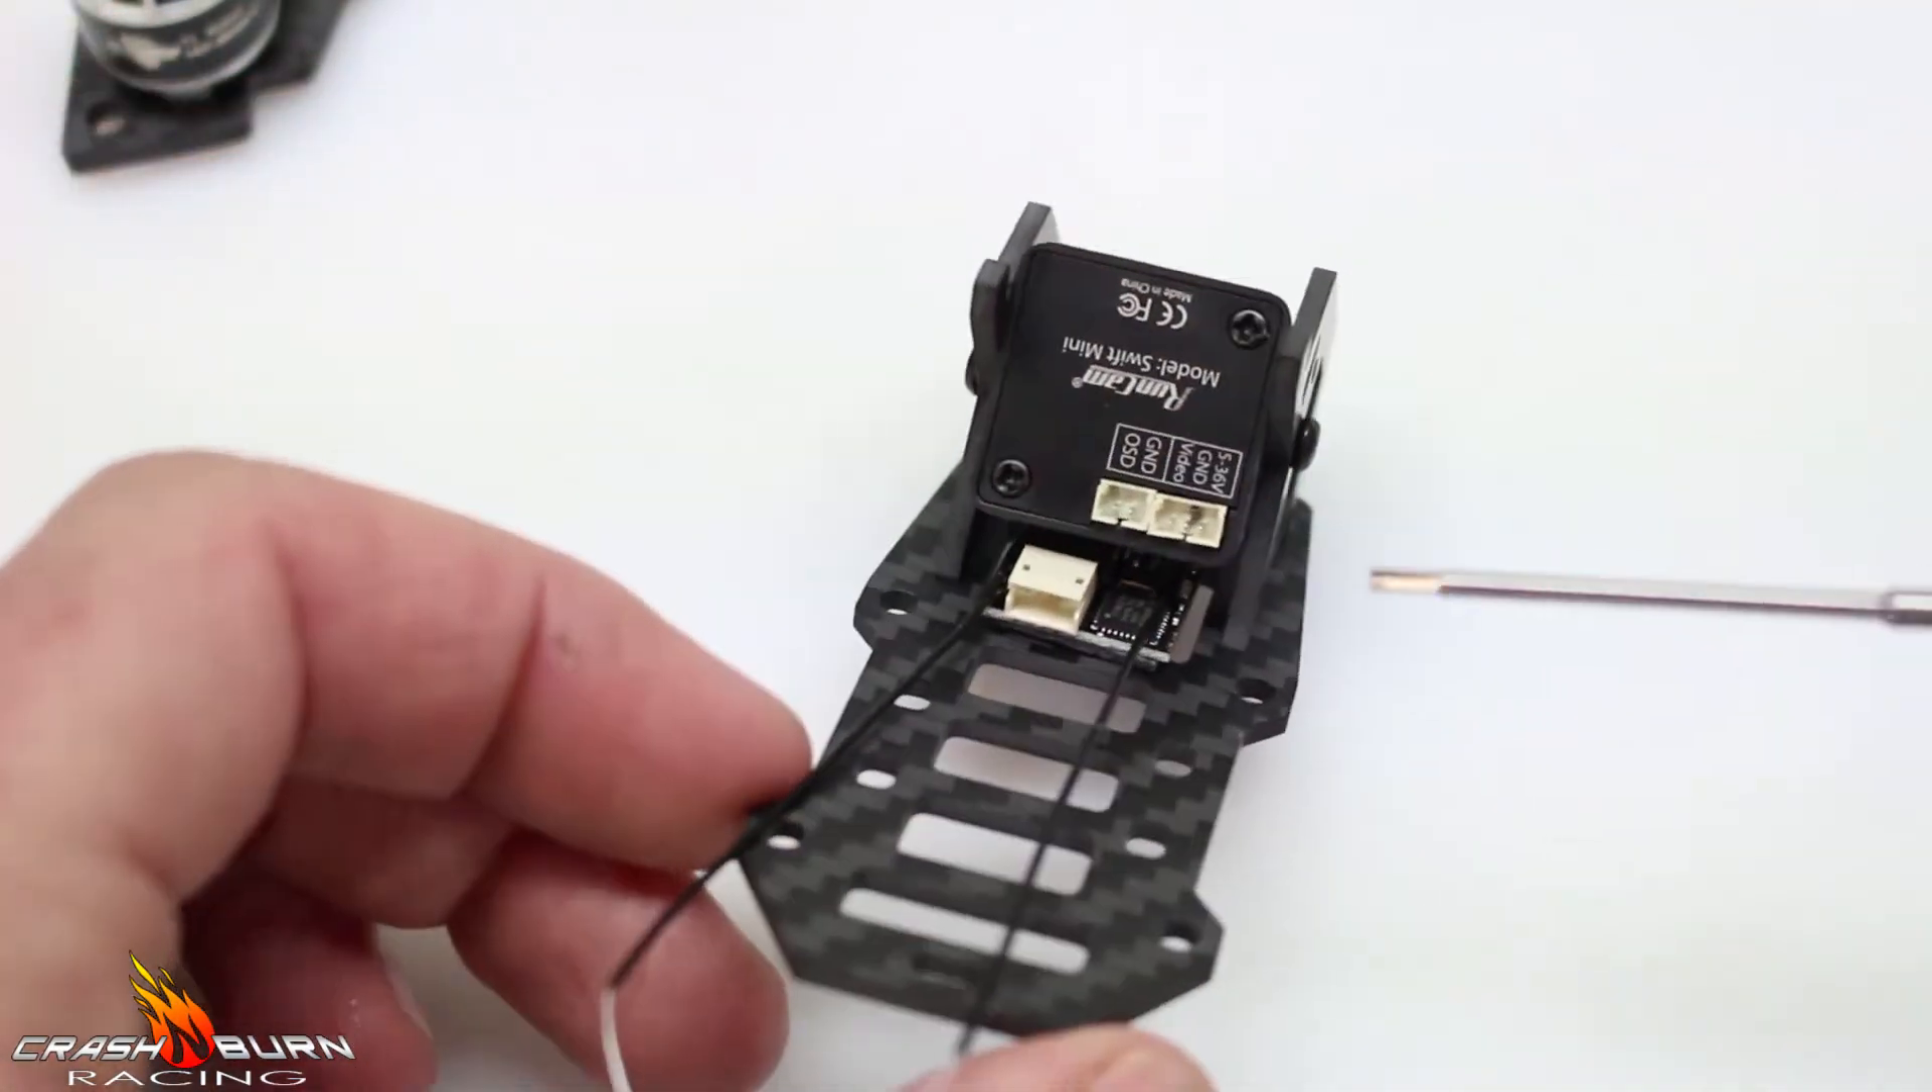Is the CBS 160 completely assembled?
No.